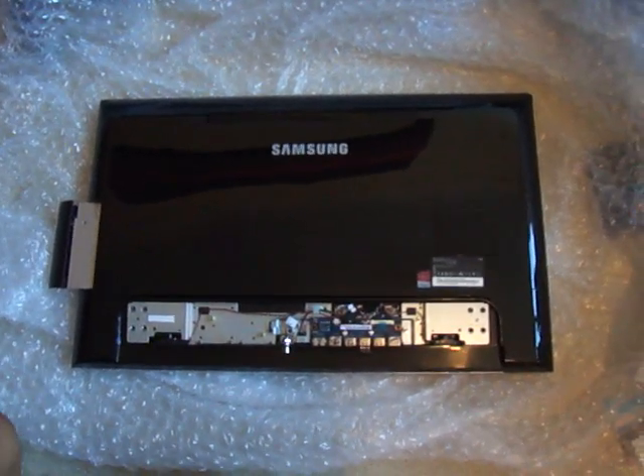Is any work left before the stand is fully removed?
No.